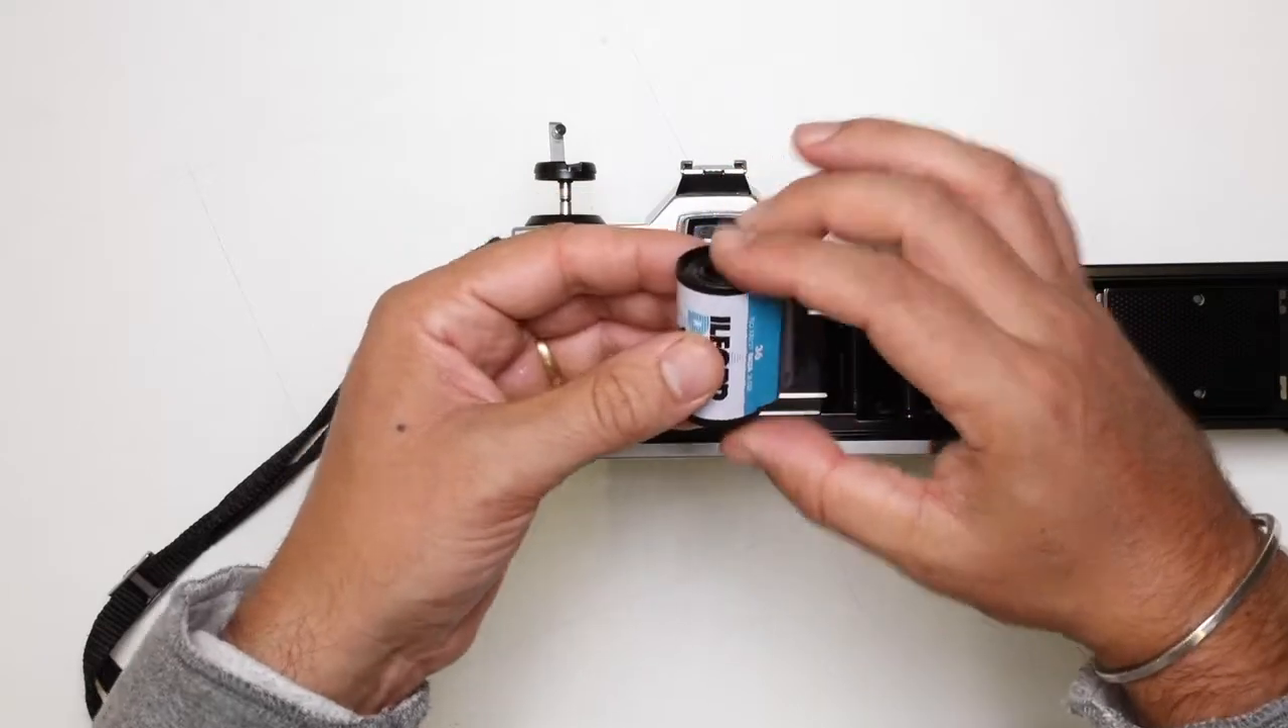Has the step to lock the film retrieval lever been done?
No.